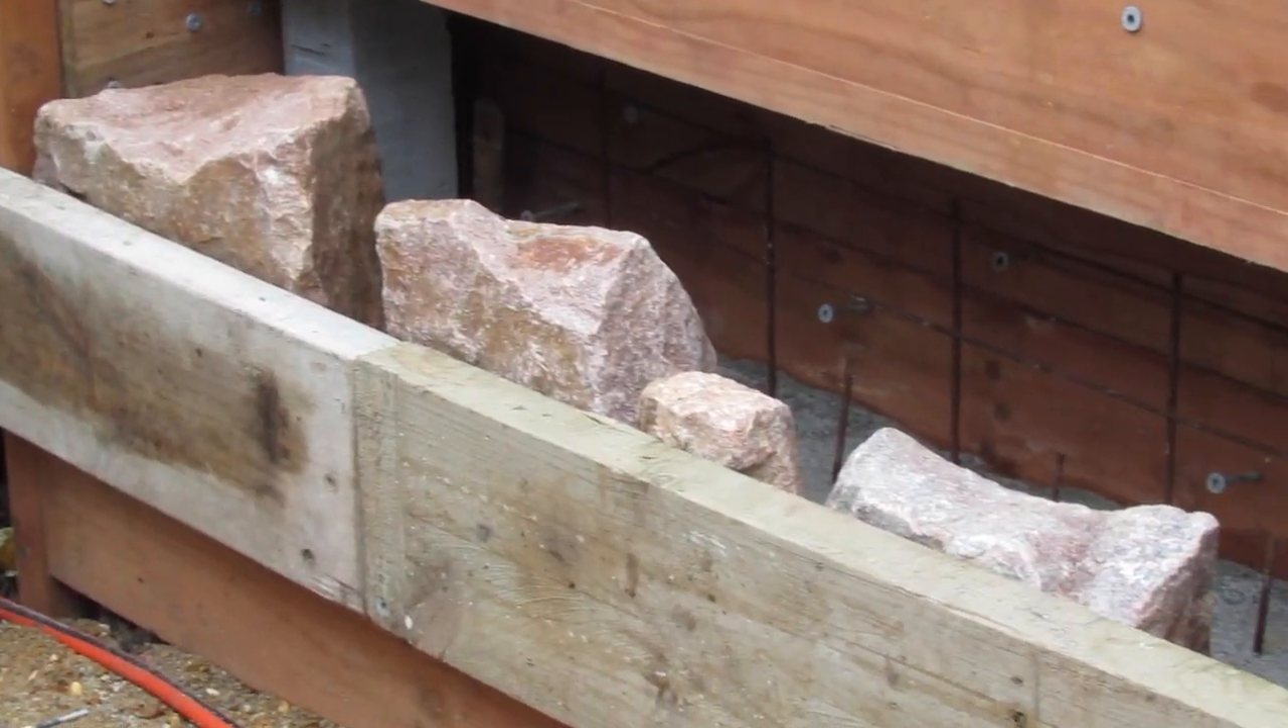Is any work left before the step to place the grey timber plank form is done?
No.